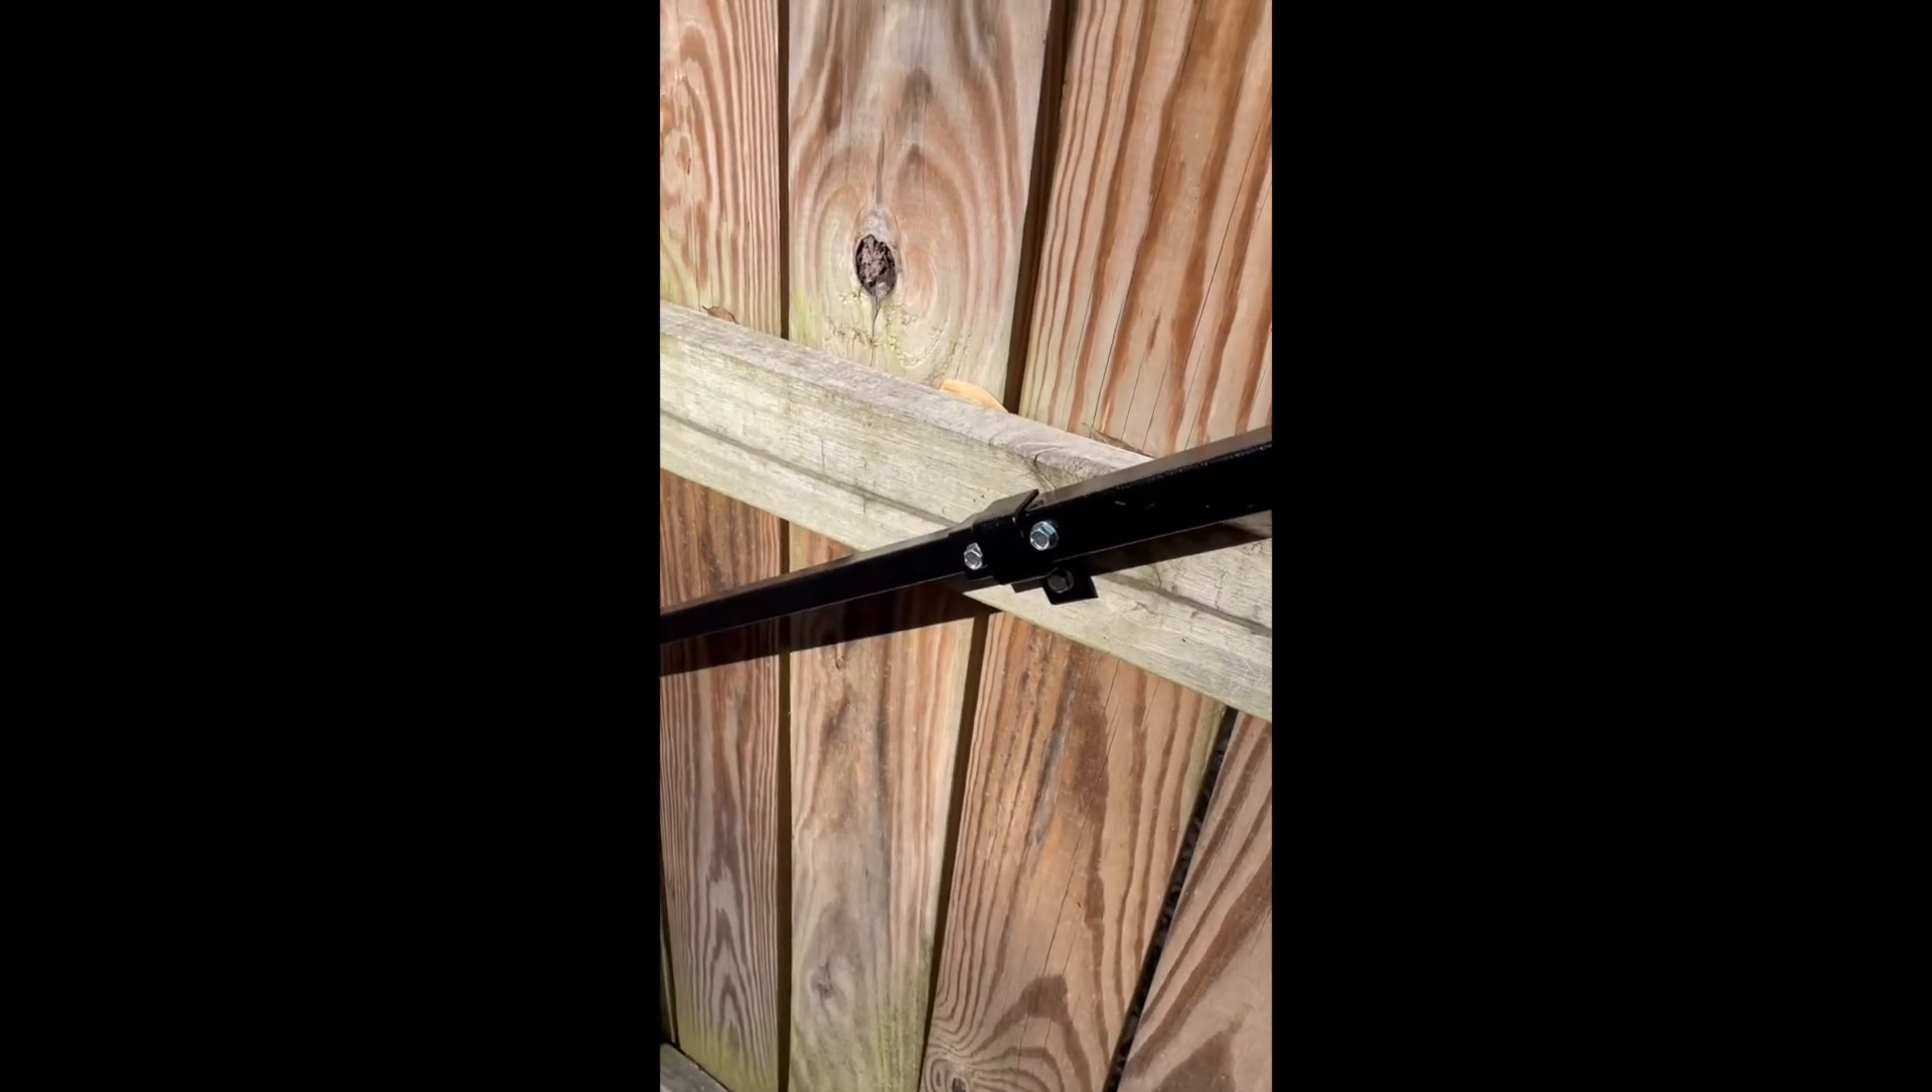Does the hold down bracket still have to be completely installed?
No.